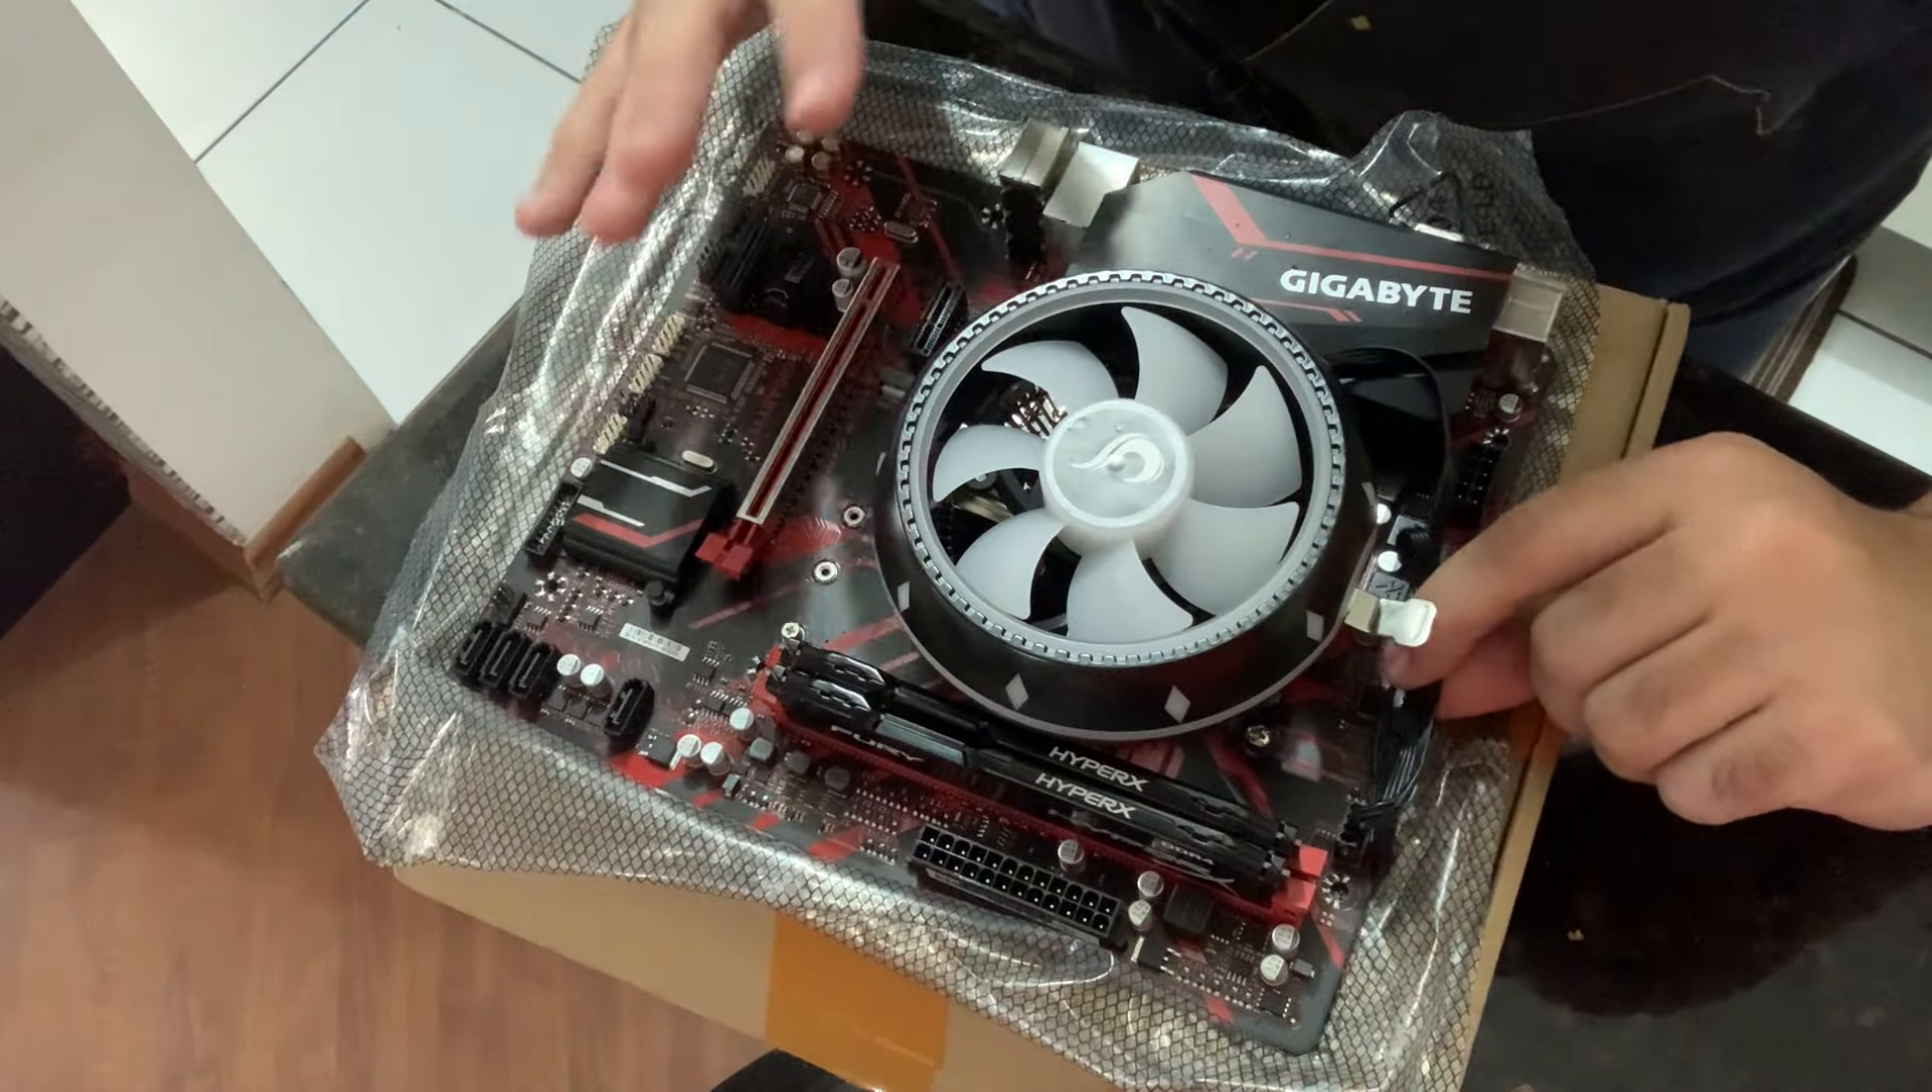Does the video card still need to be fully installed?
Yes.